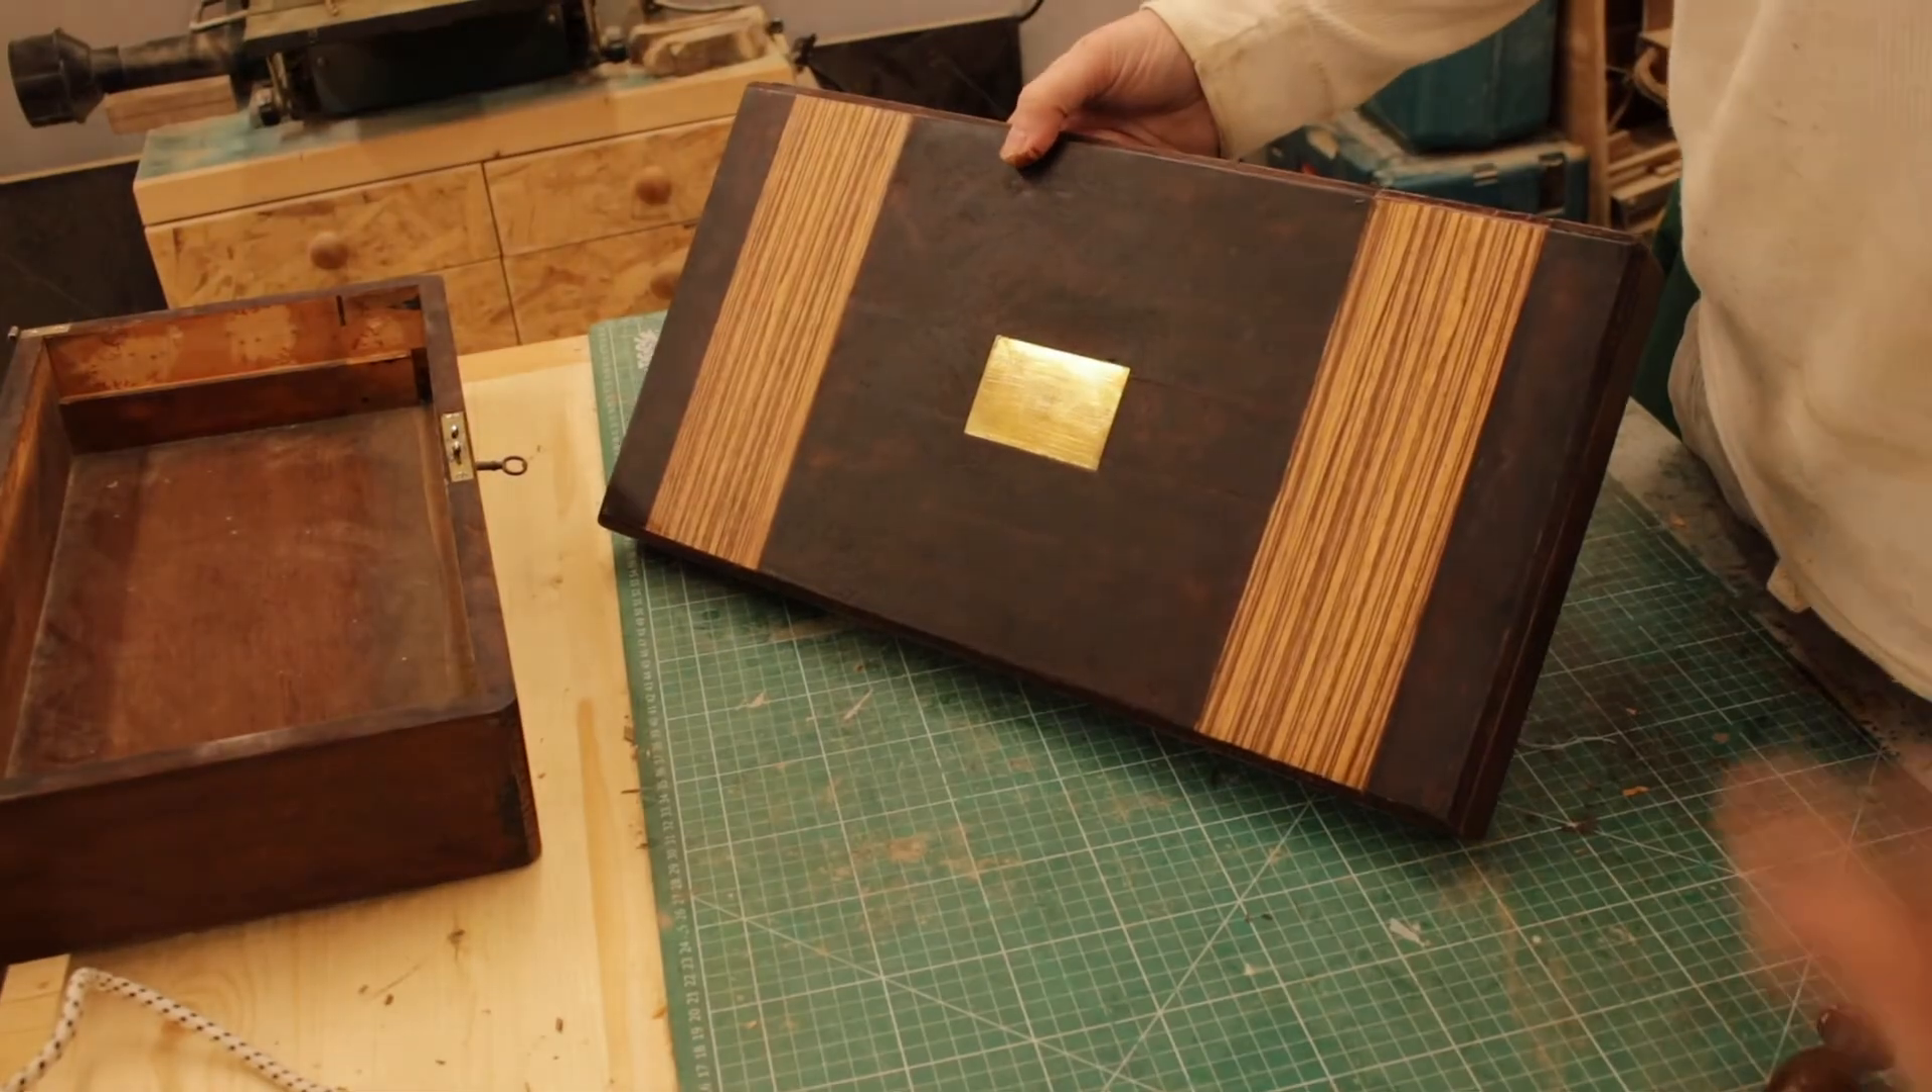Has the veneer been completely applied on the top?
Yes.